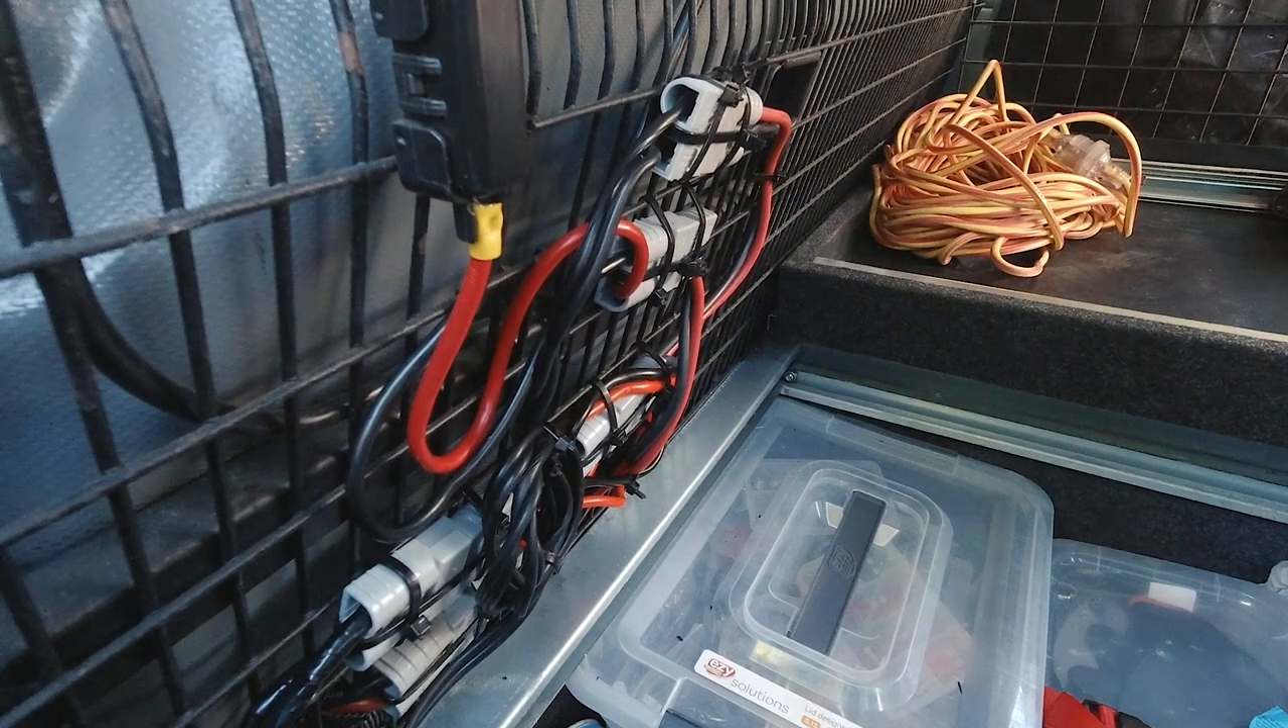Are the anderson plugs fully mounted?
Yes.